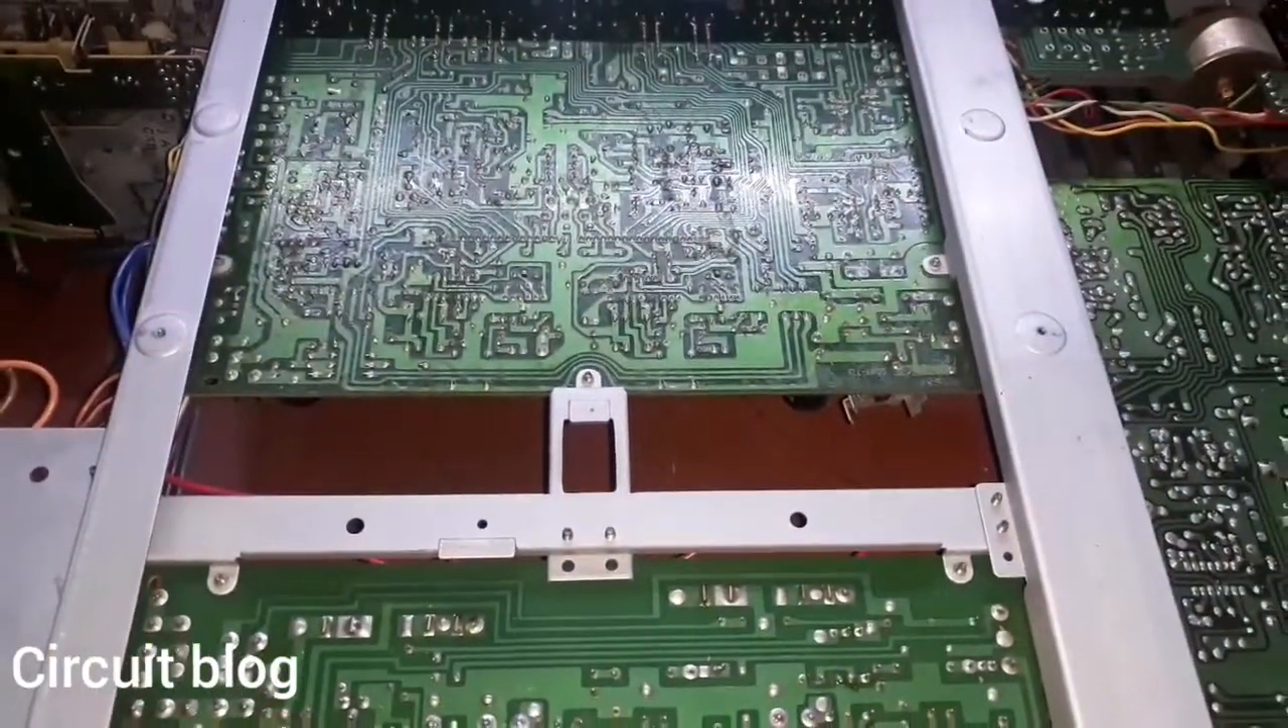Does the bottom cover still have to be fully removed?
No.